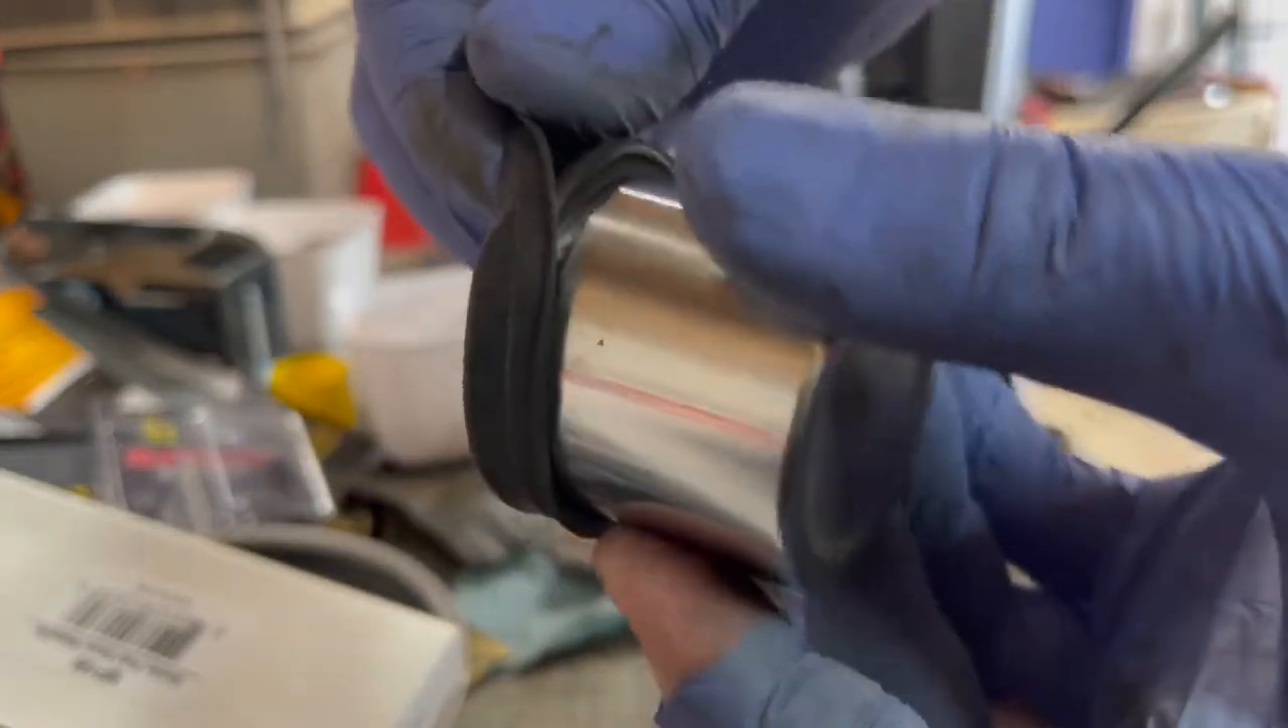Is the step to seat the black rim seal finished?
No.